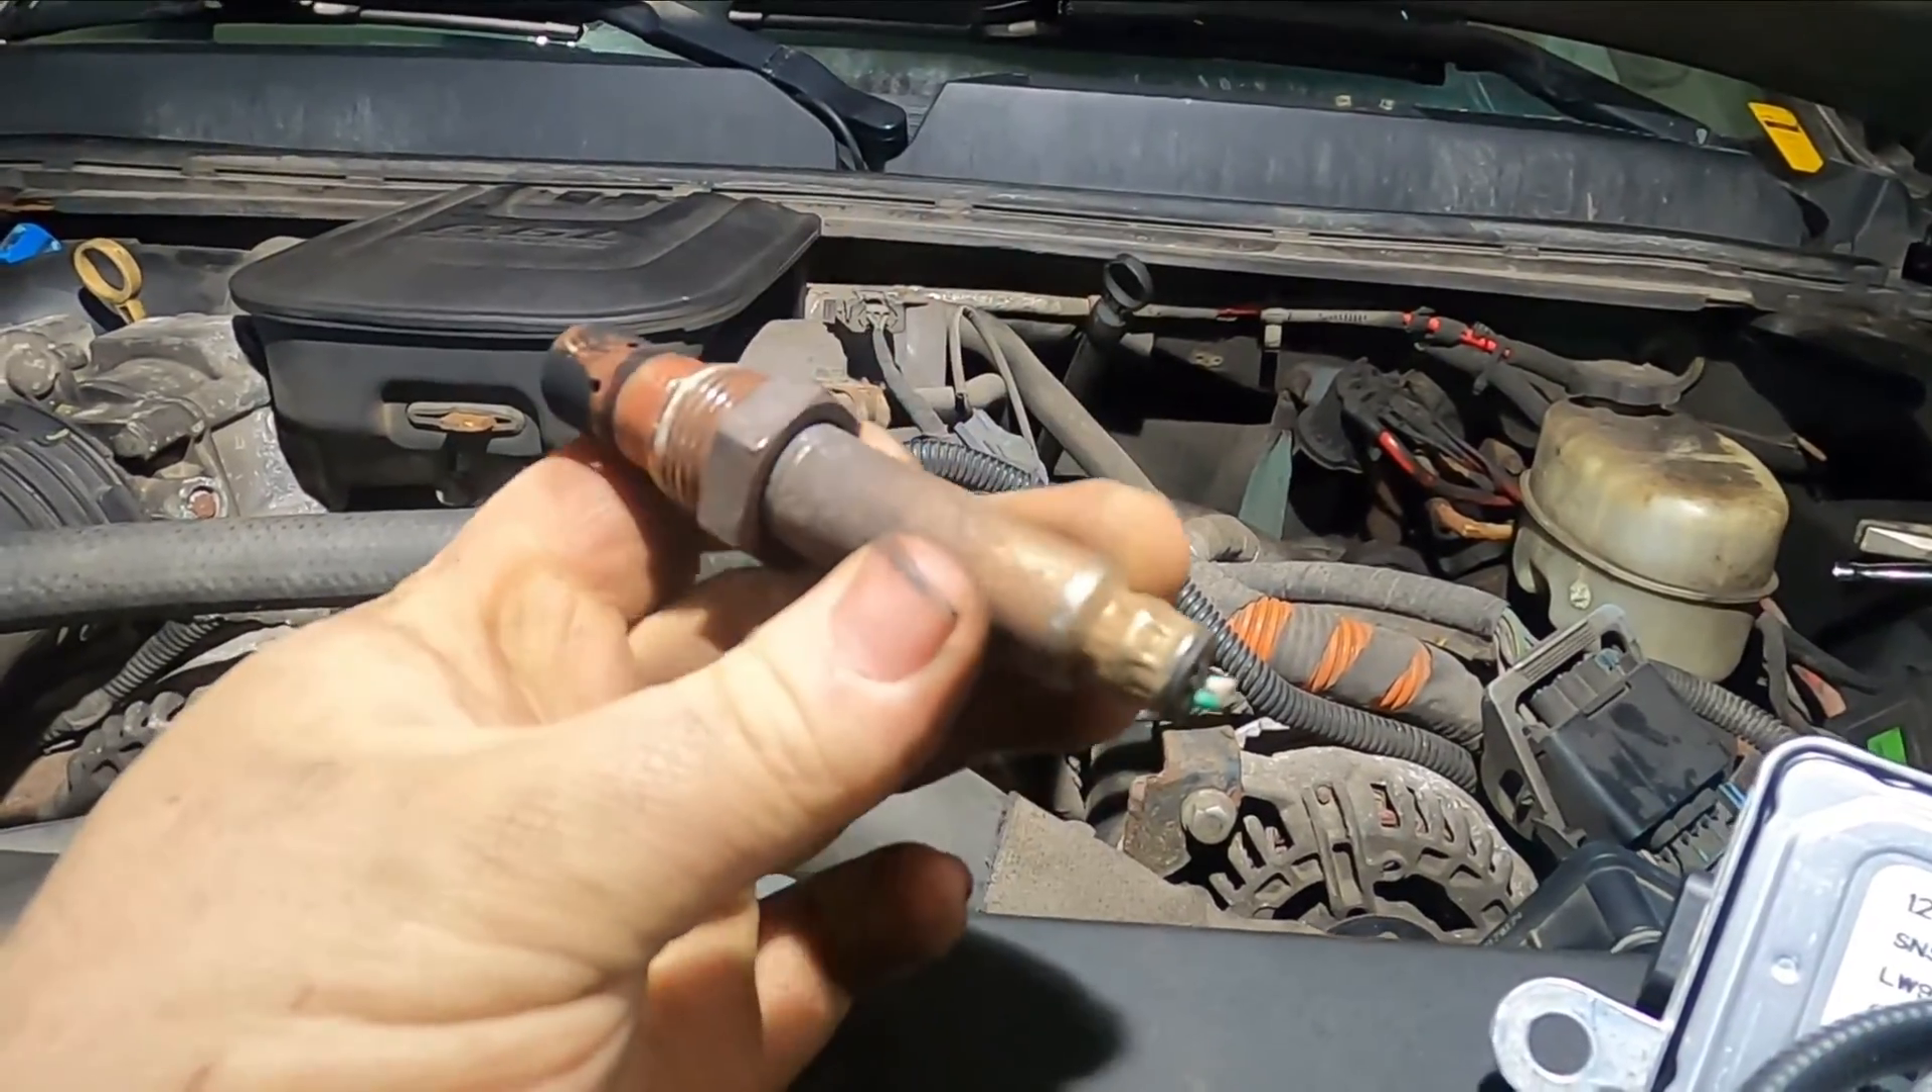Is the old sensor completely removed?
Yes.